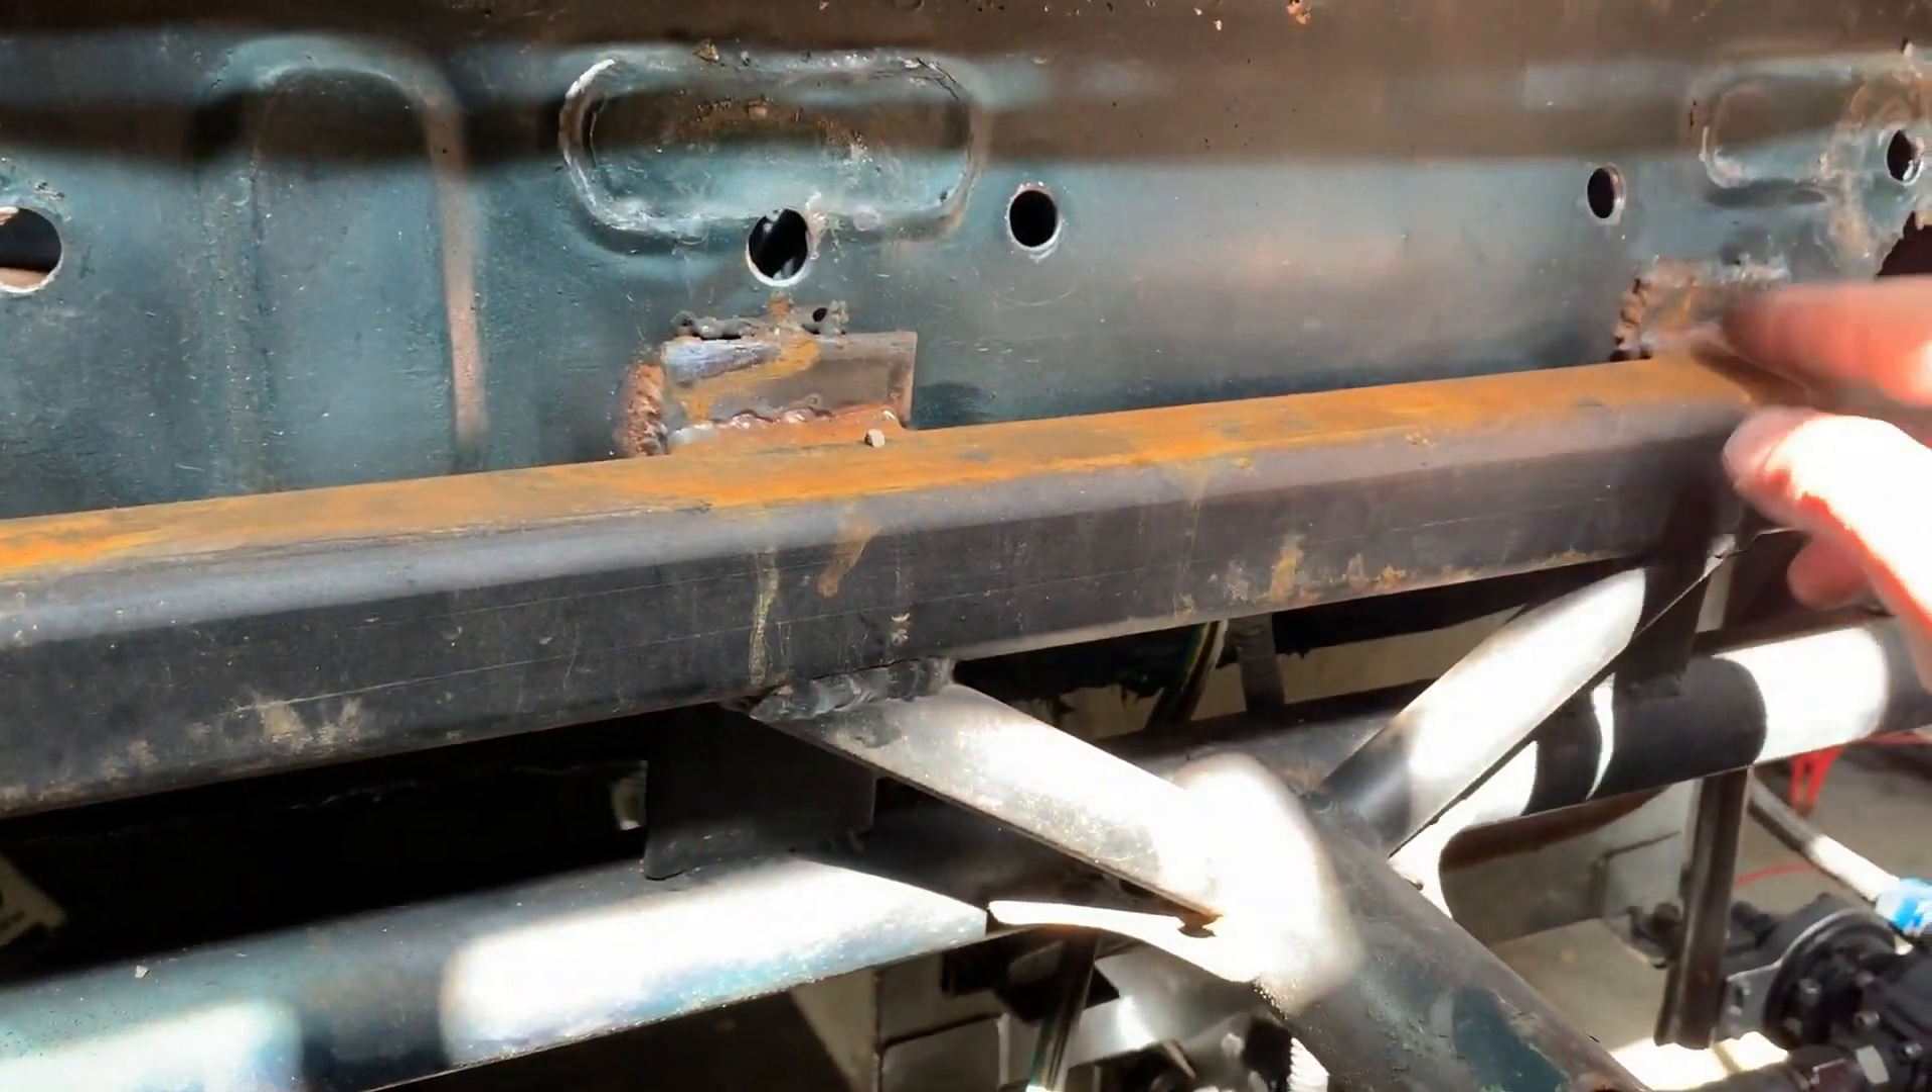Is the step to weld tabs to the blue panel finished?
Yes.